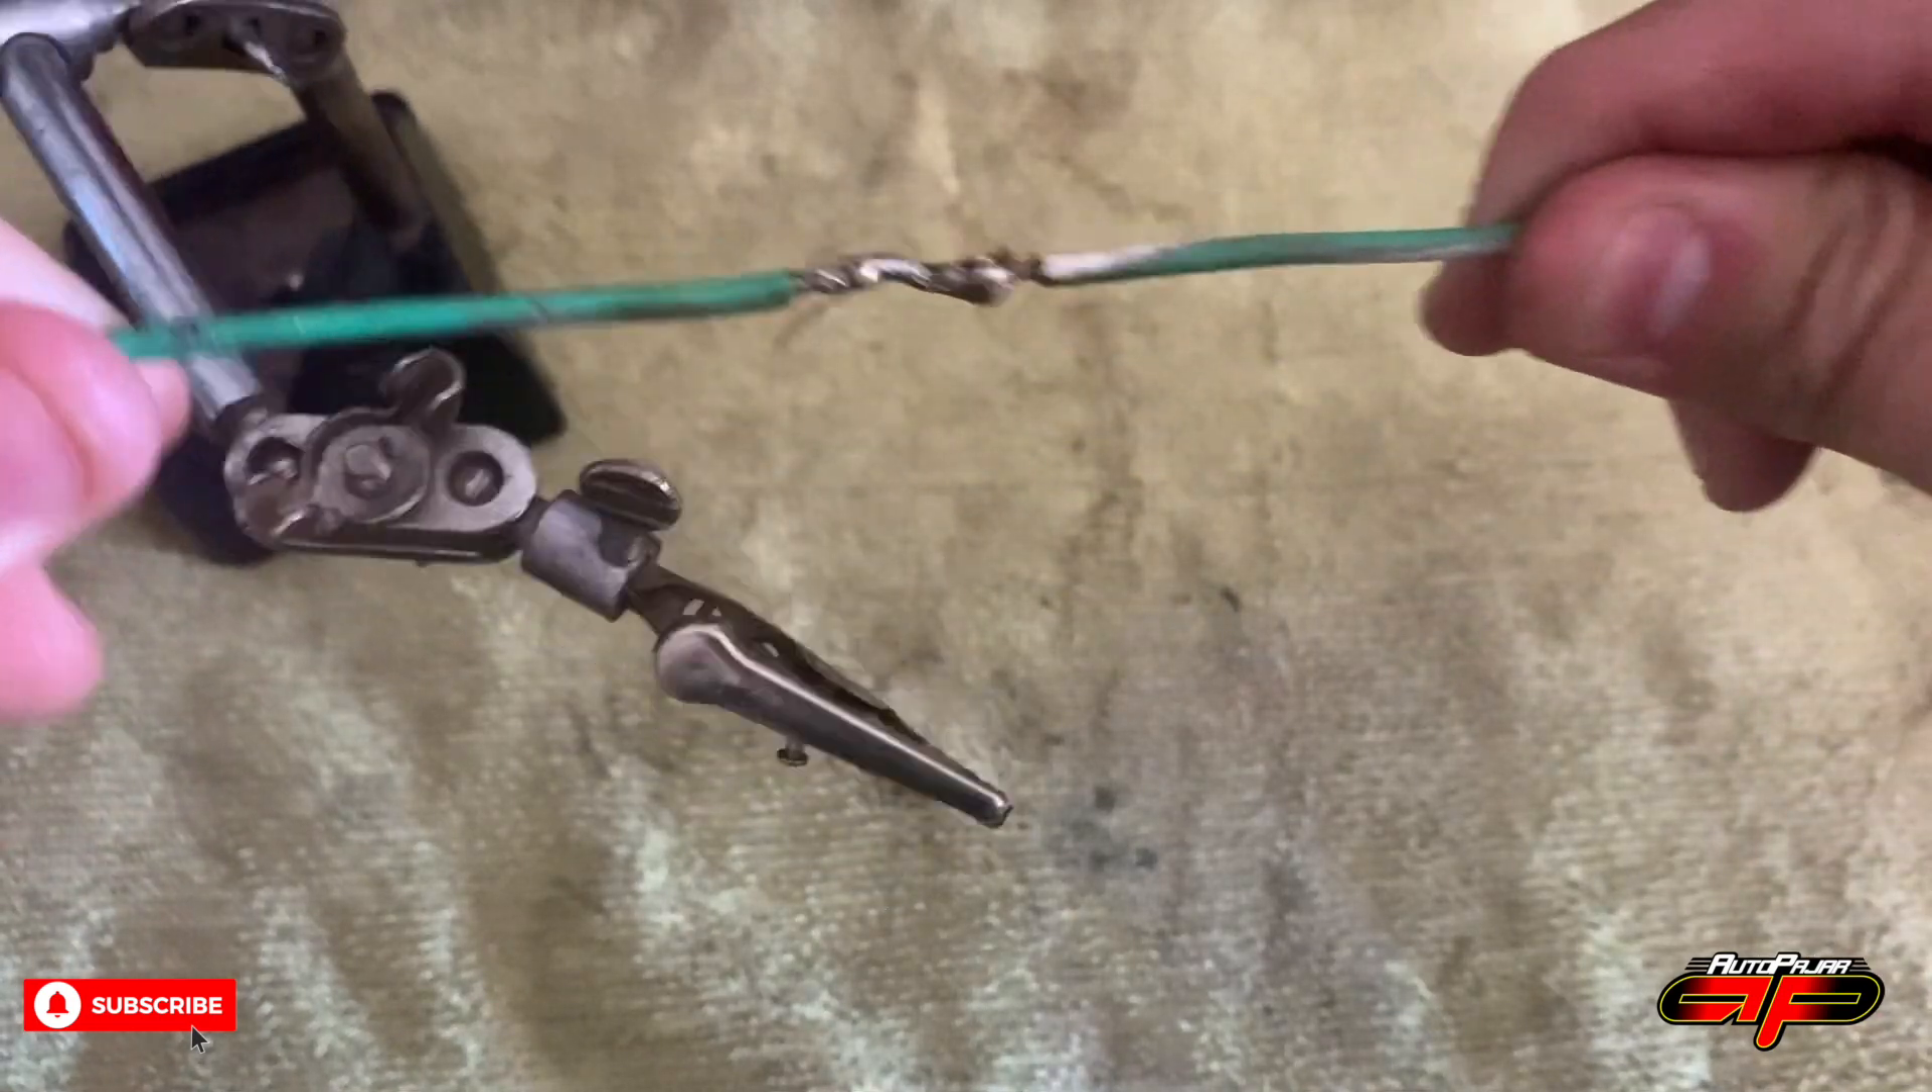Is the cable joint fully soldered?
Yes.